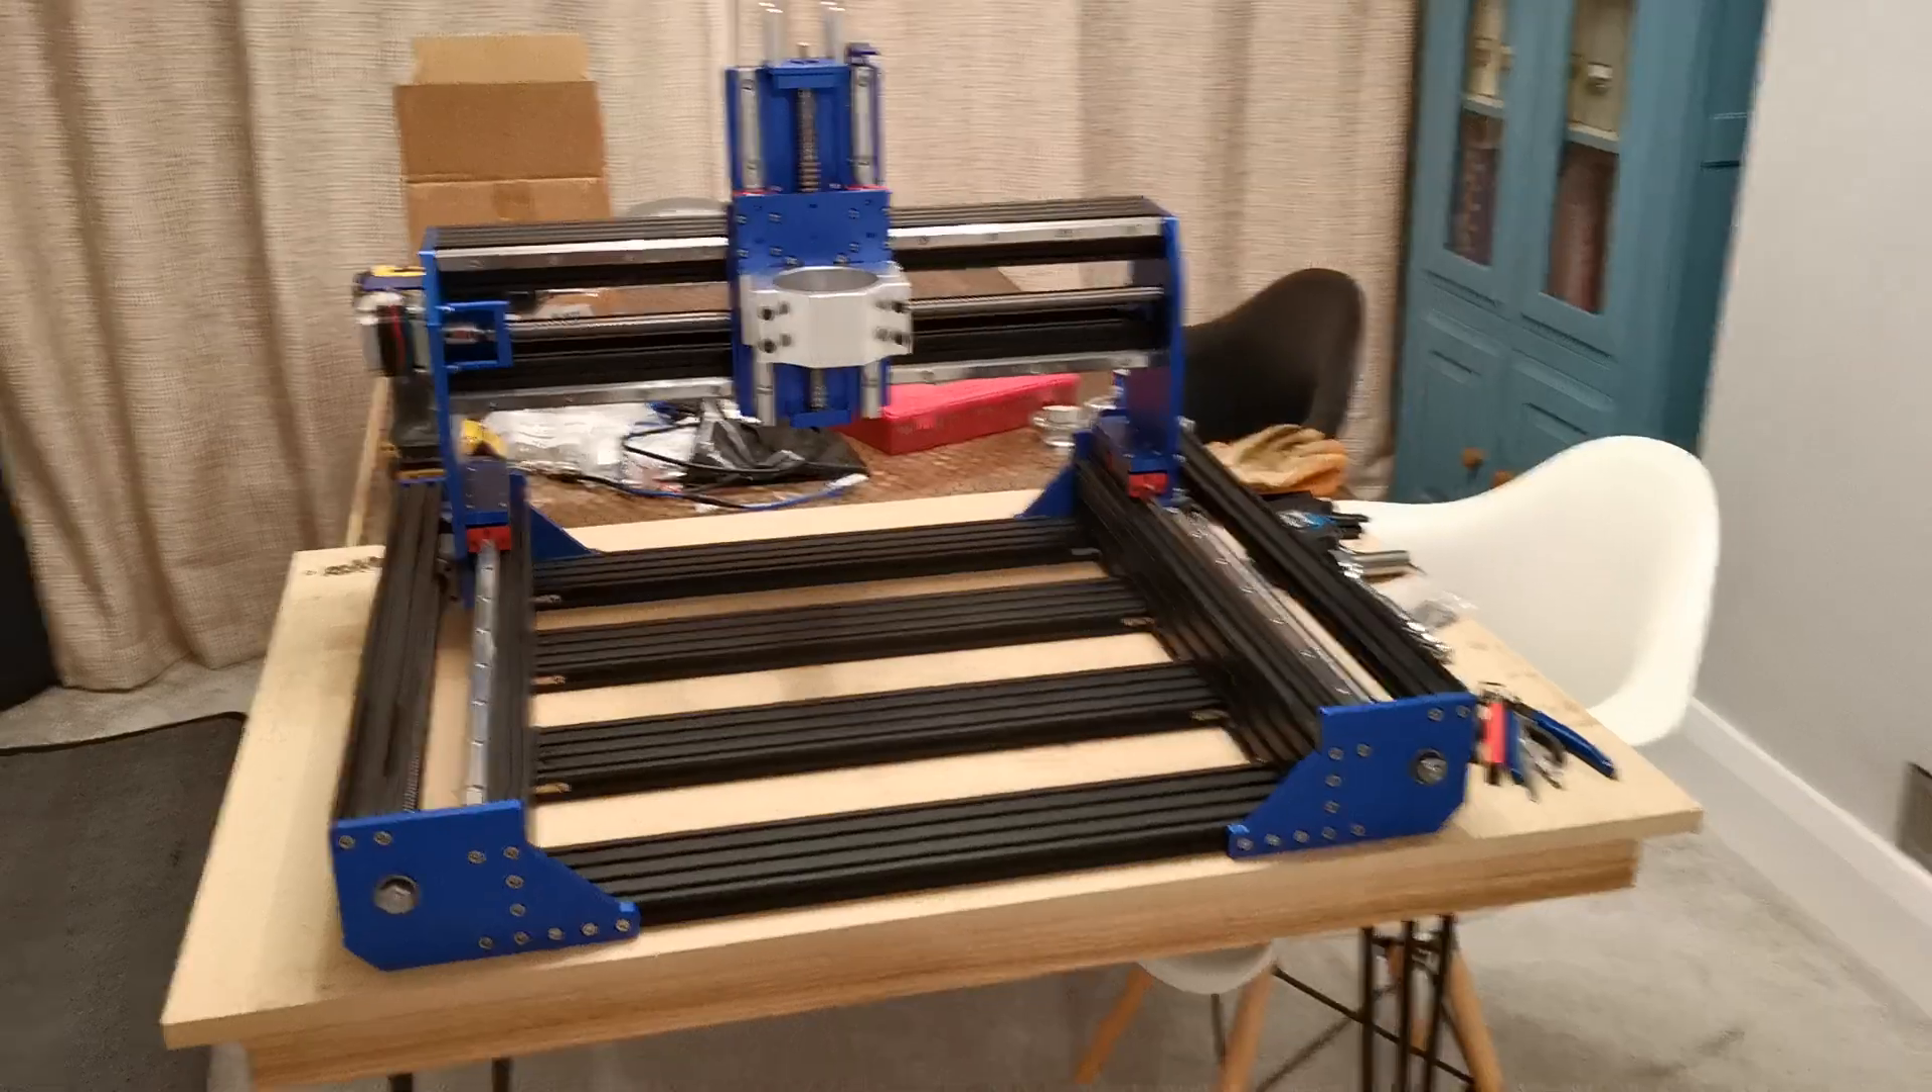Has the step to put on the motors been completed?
No.